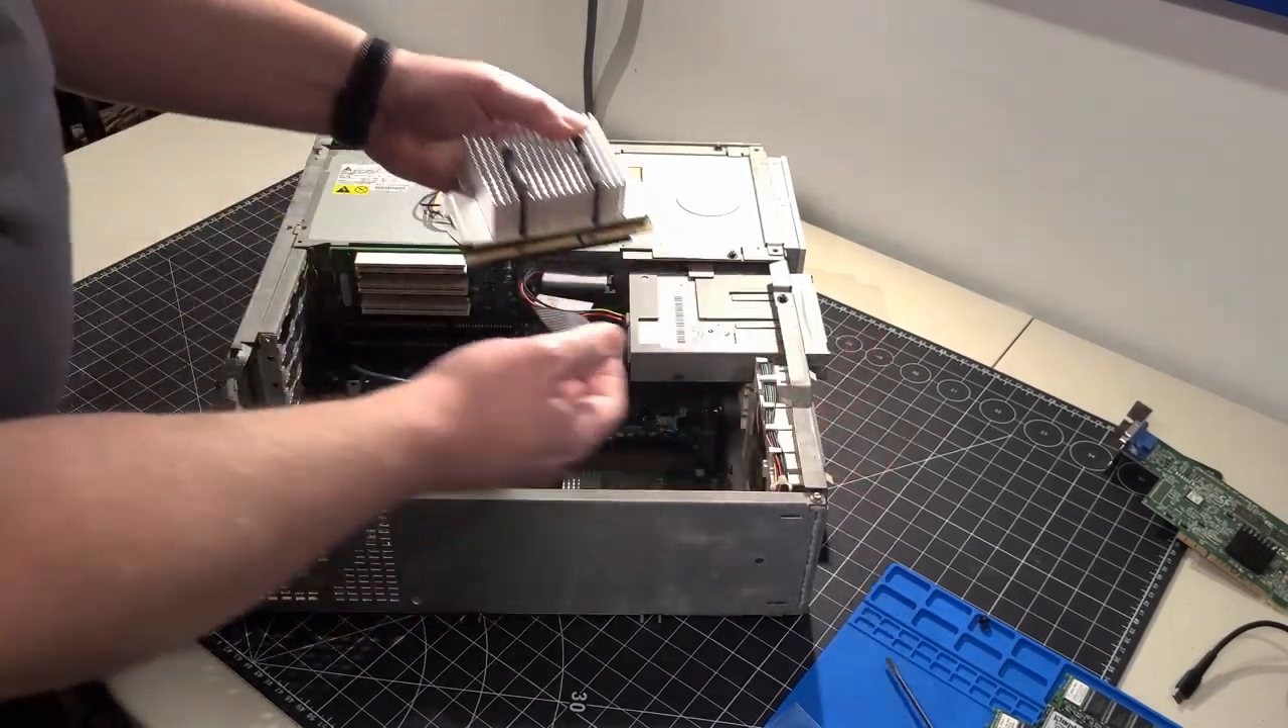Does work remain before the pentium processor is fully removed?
No.